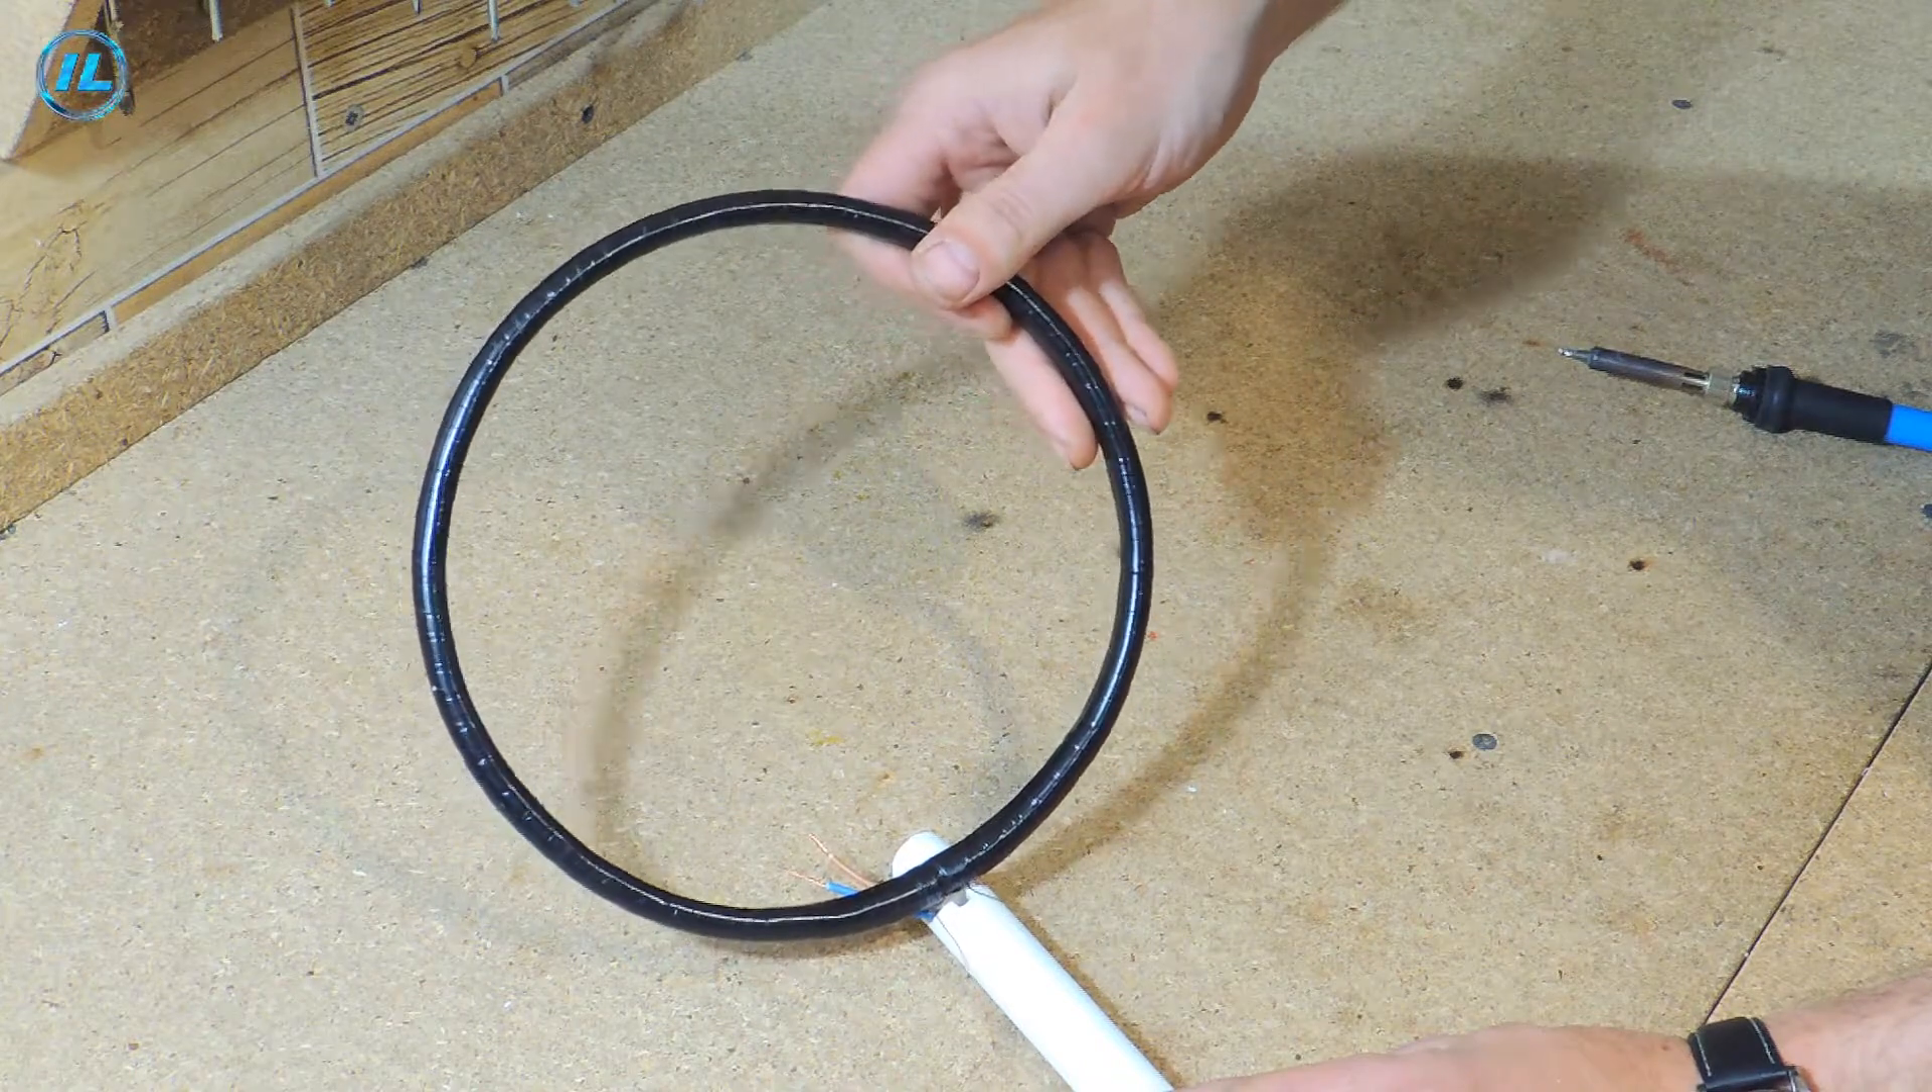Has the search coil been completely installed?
No.